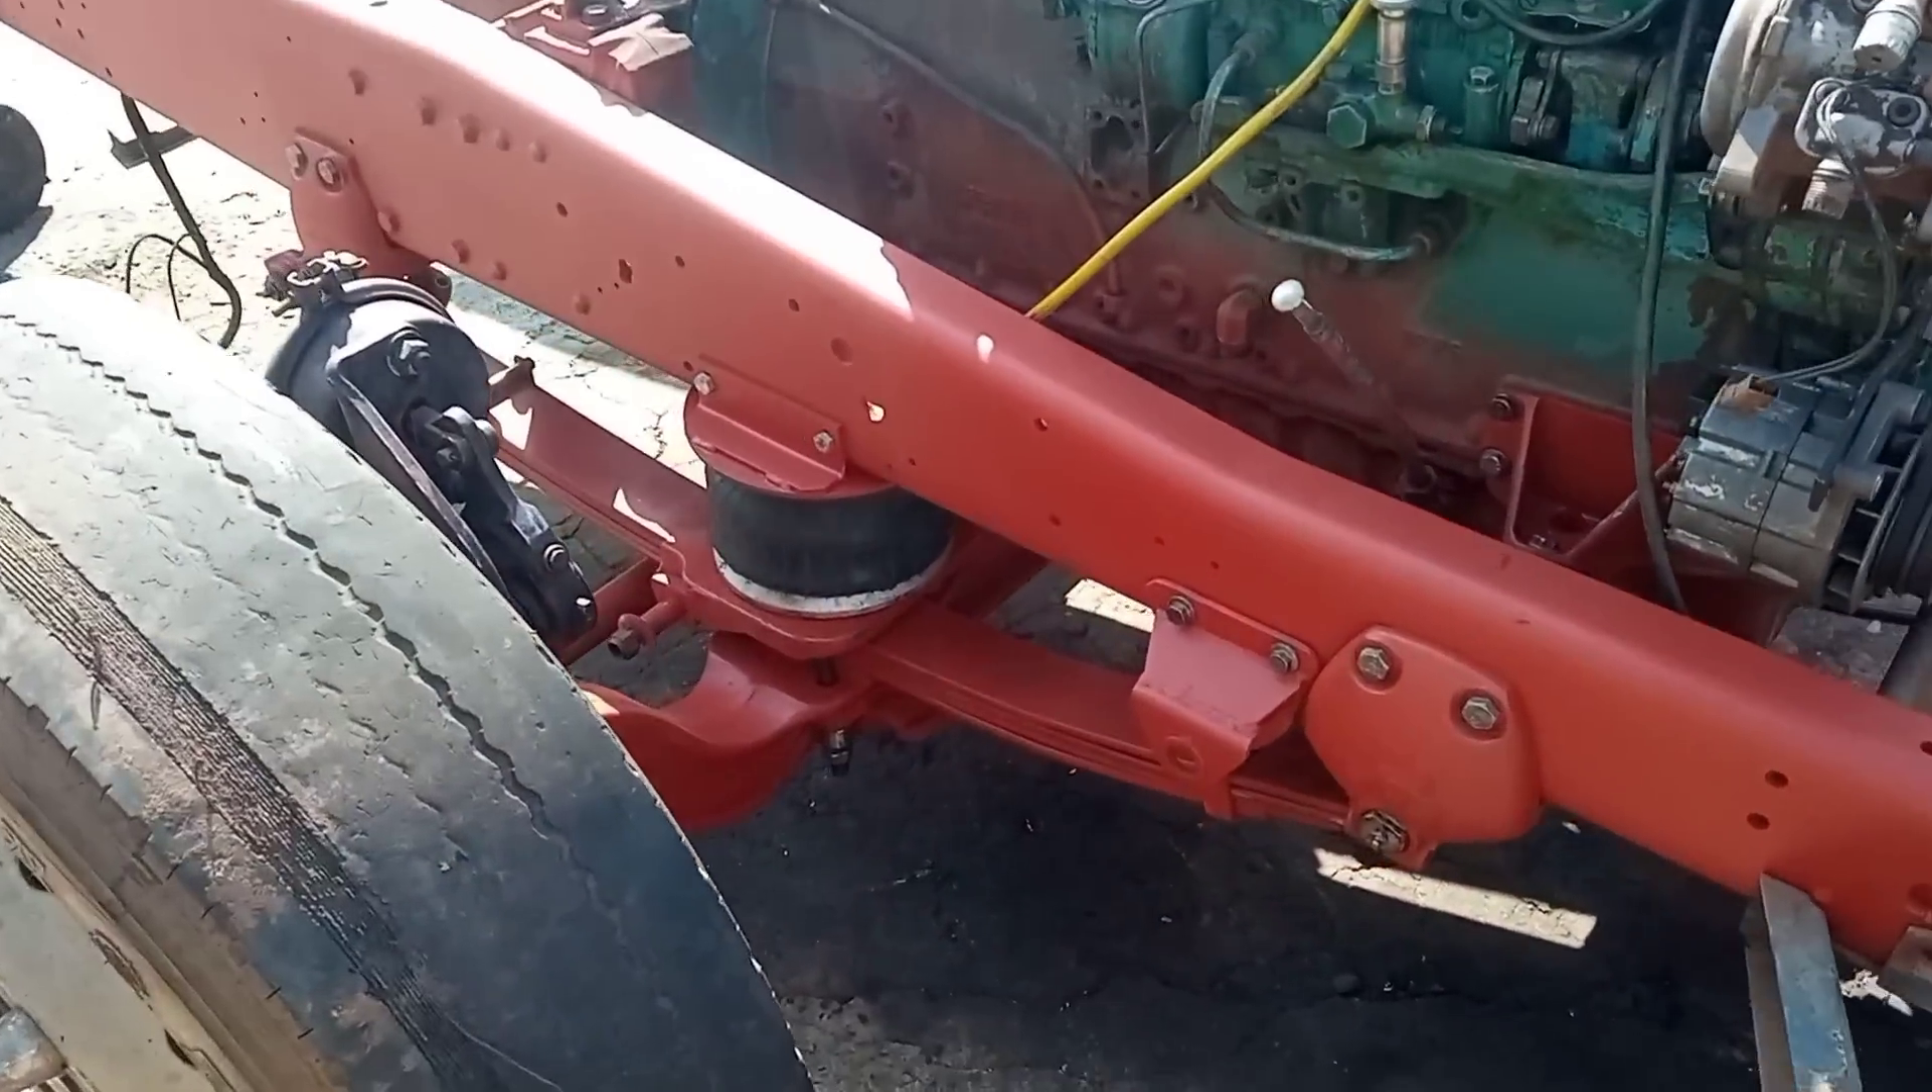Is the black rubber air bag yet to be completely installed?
No.